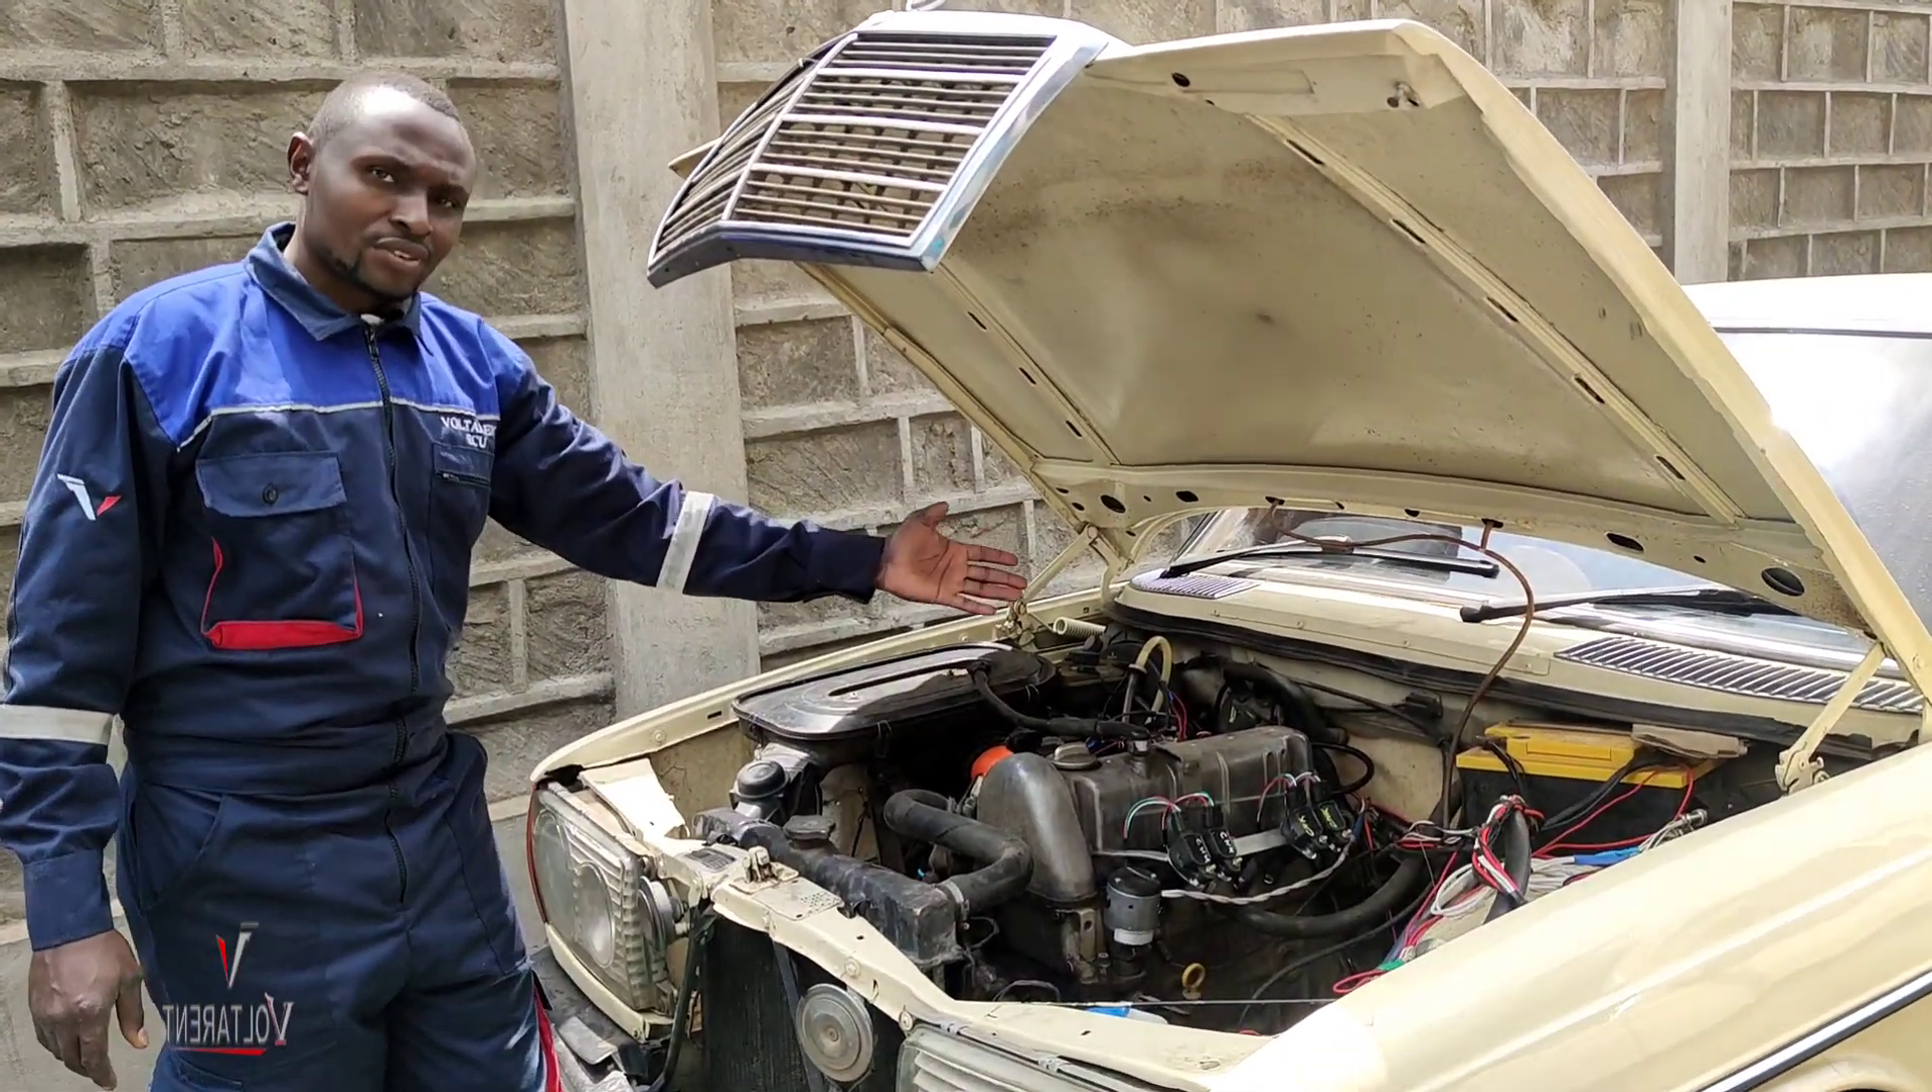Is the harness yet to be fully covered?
Yes.